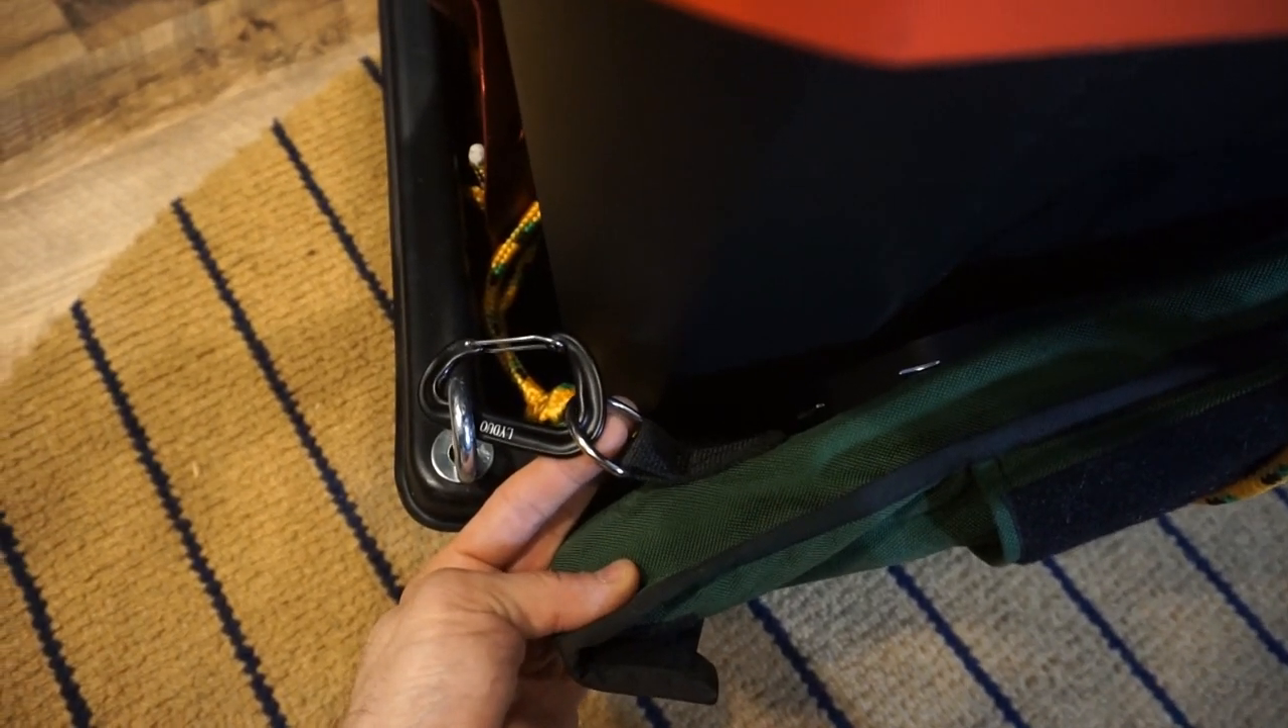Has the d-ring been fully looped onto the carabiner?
Yes.